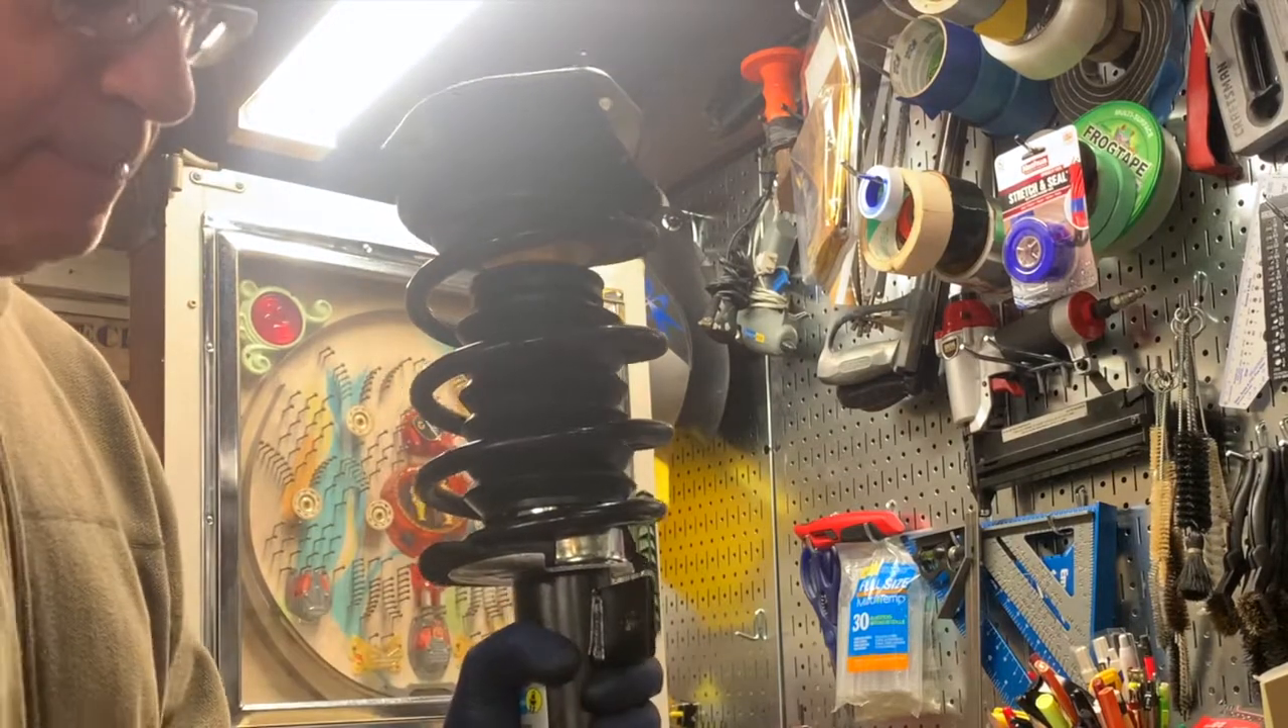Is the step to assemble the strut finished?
Yes.